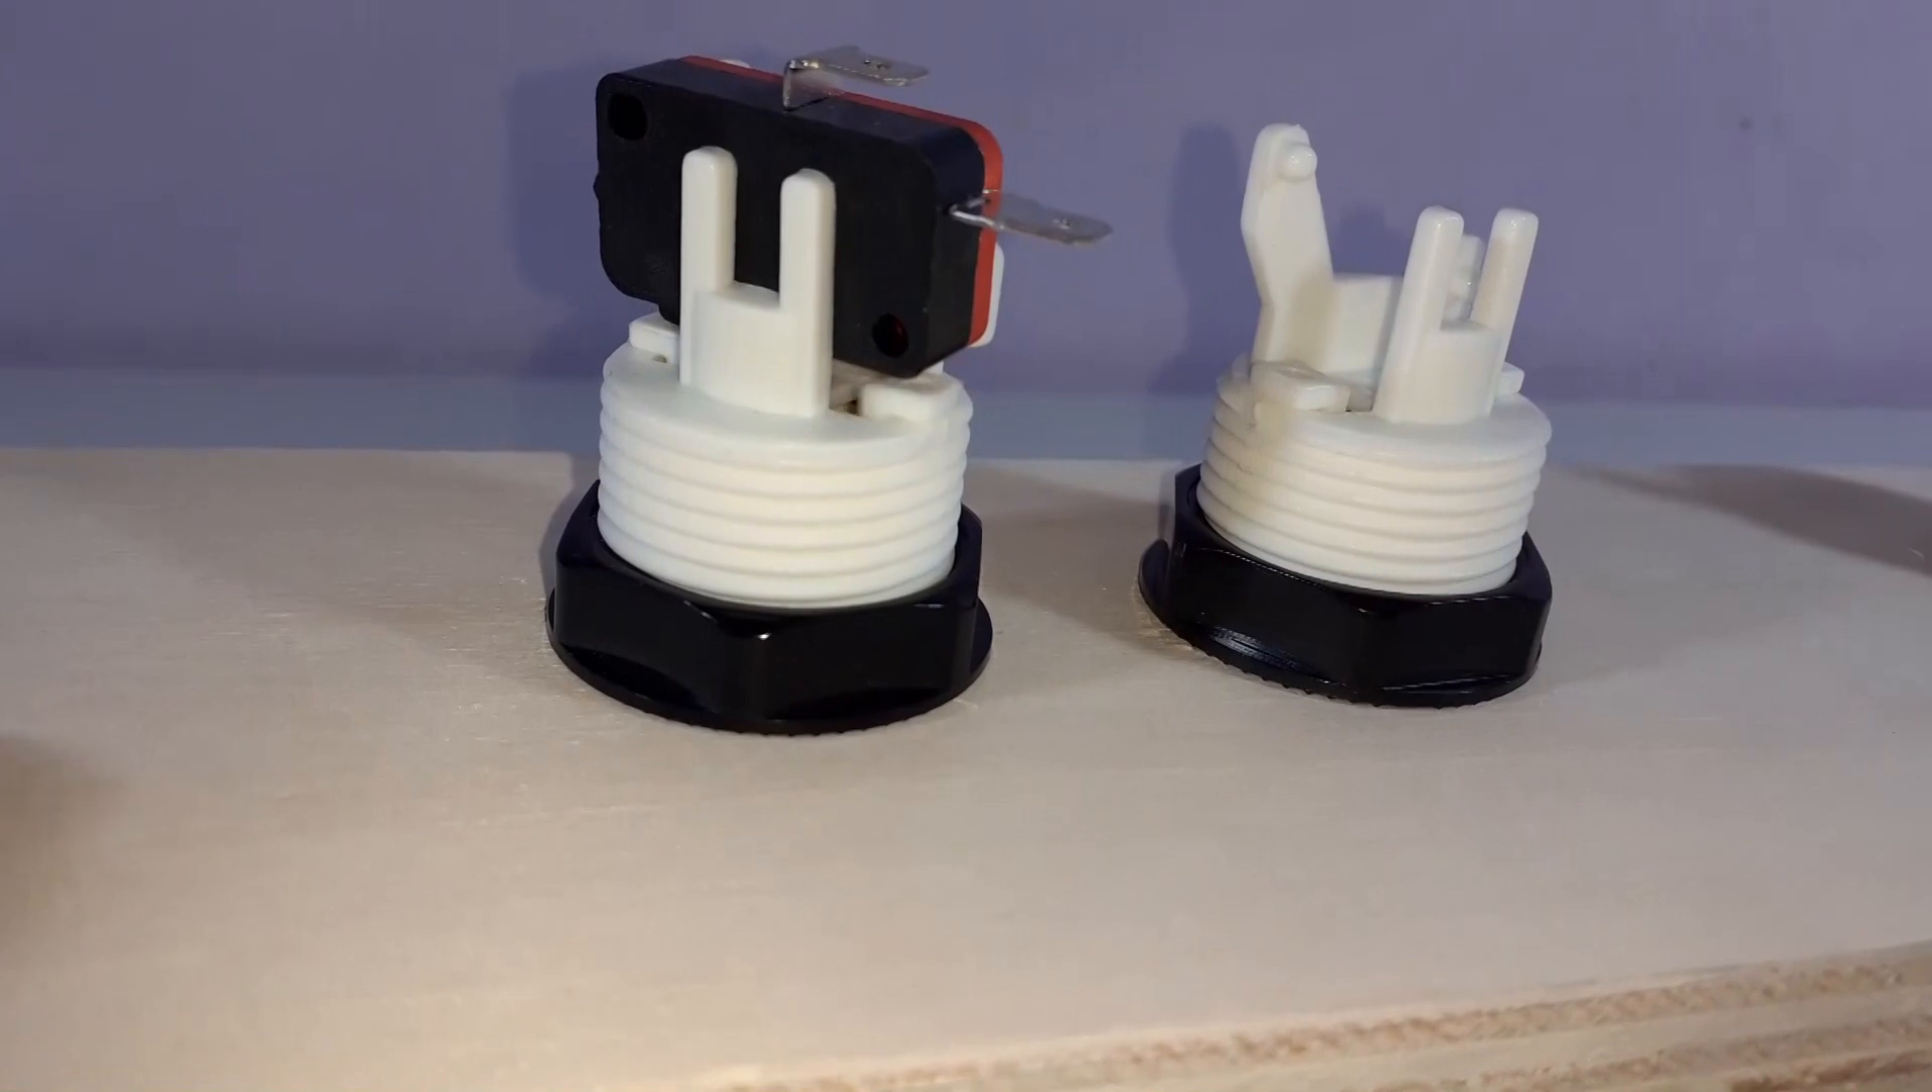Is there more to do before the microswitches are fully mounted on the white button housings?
Yes.